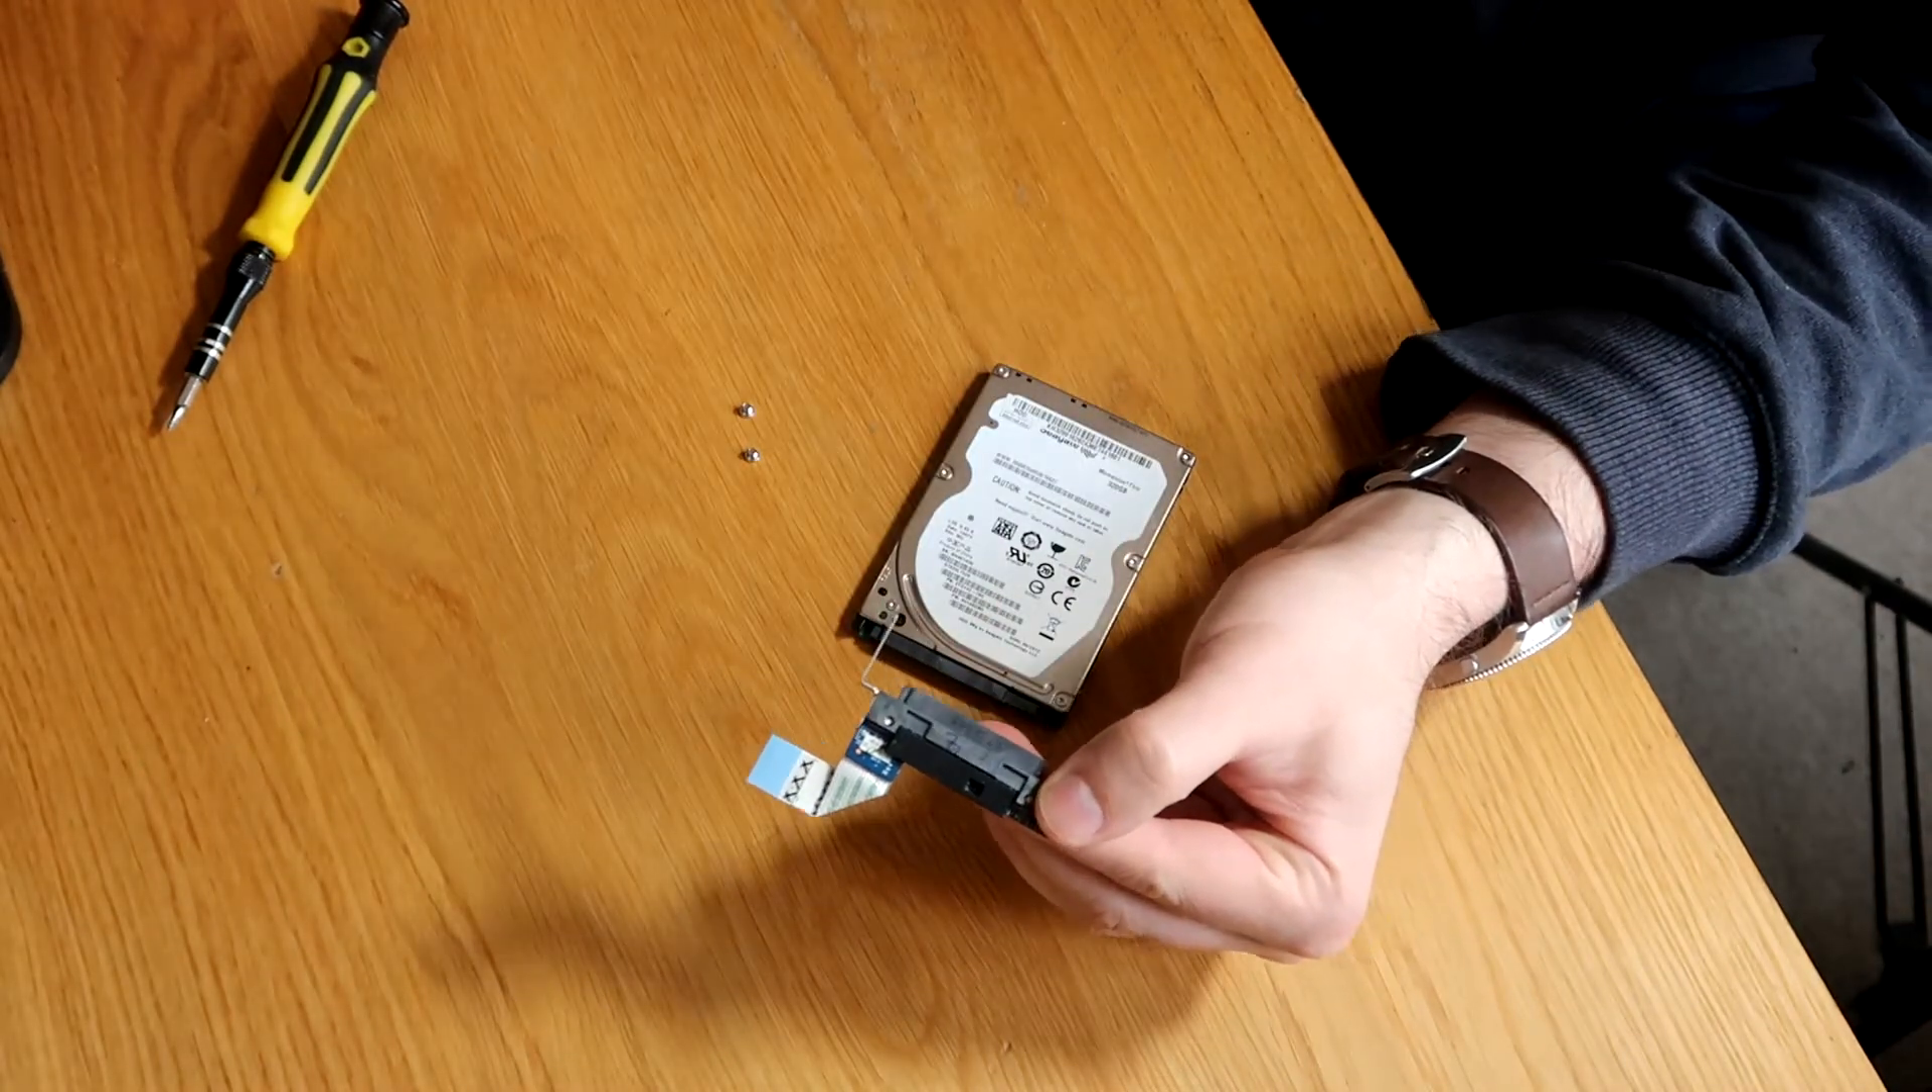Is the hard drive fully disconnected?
Yes.